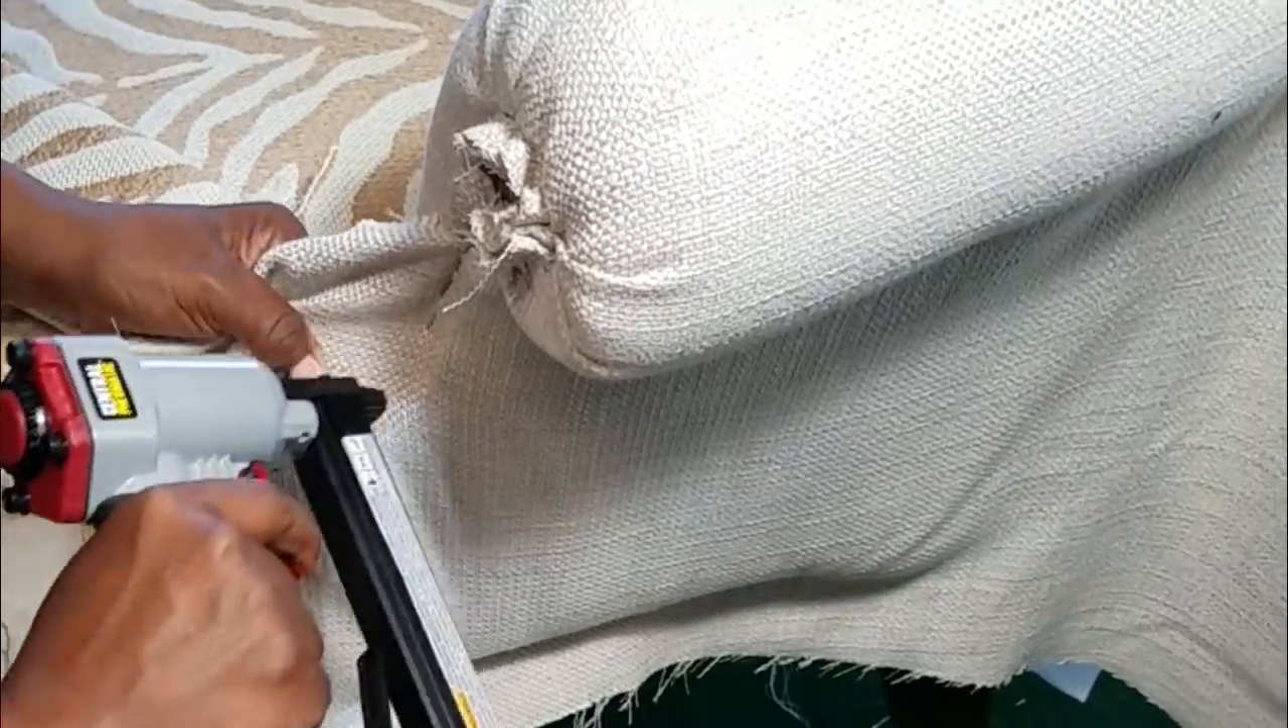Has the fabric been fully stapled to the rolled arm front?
No.